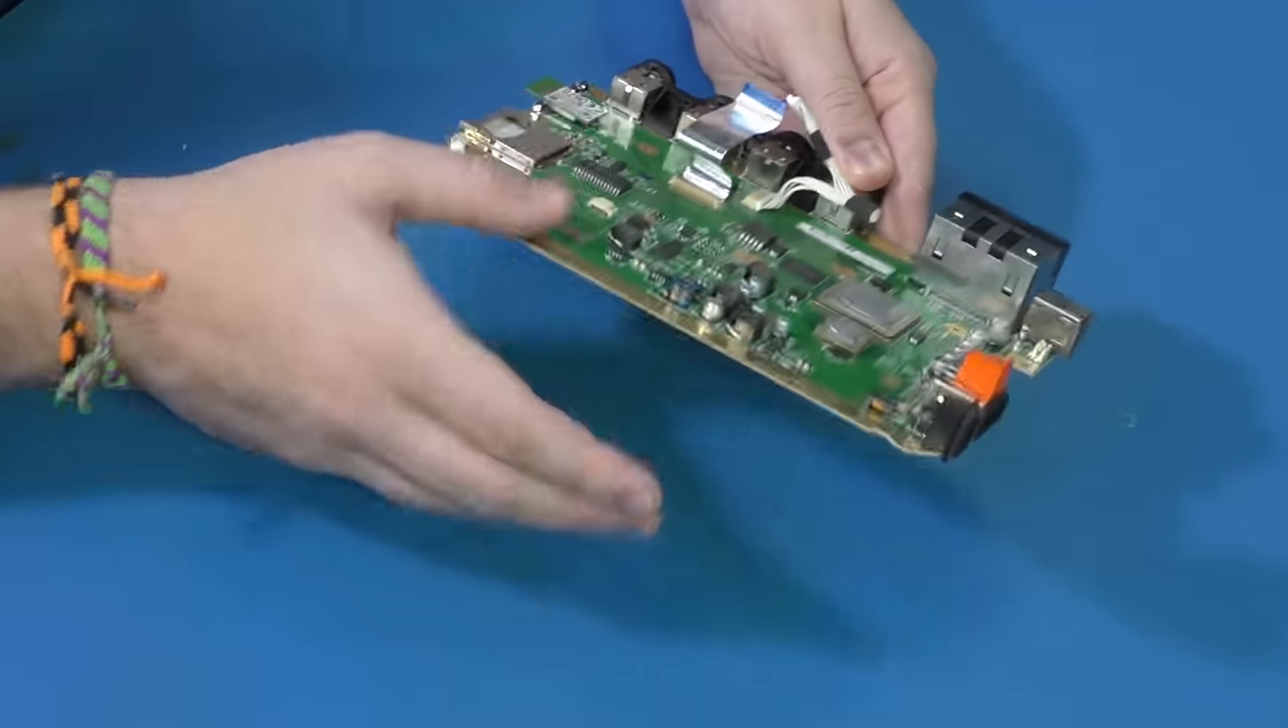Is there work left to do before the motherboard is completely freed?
No.